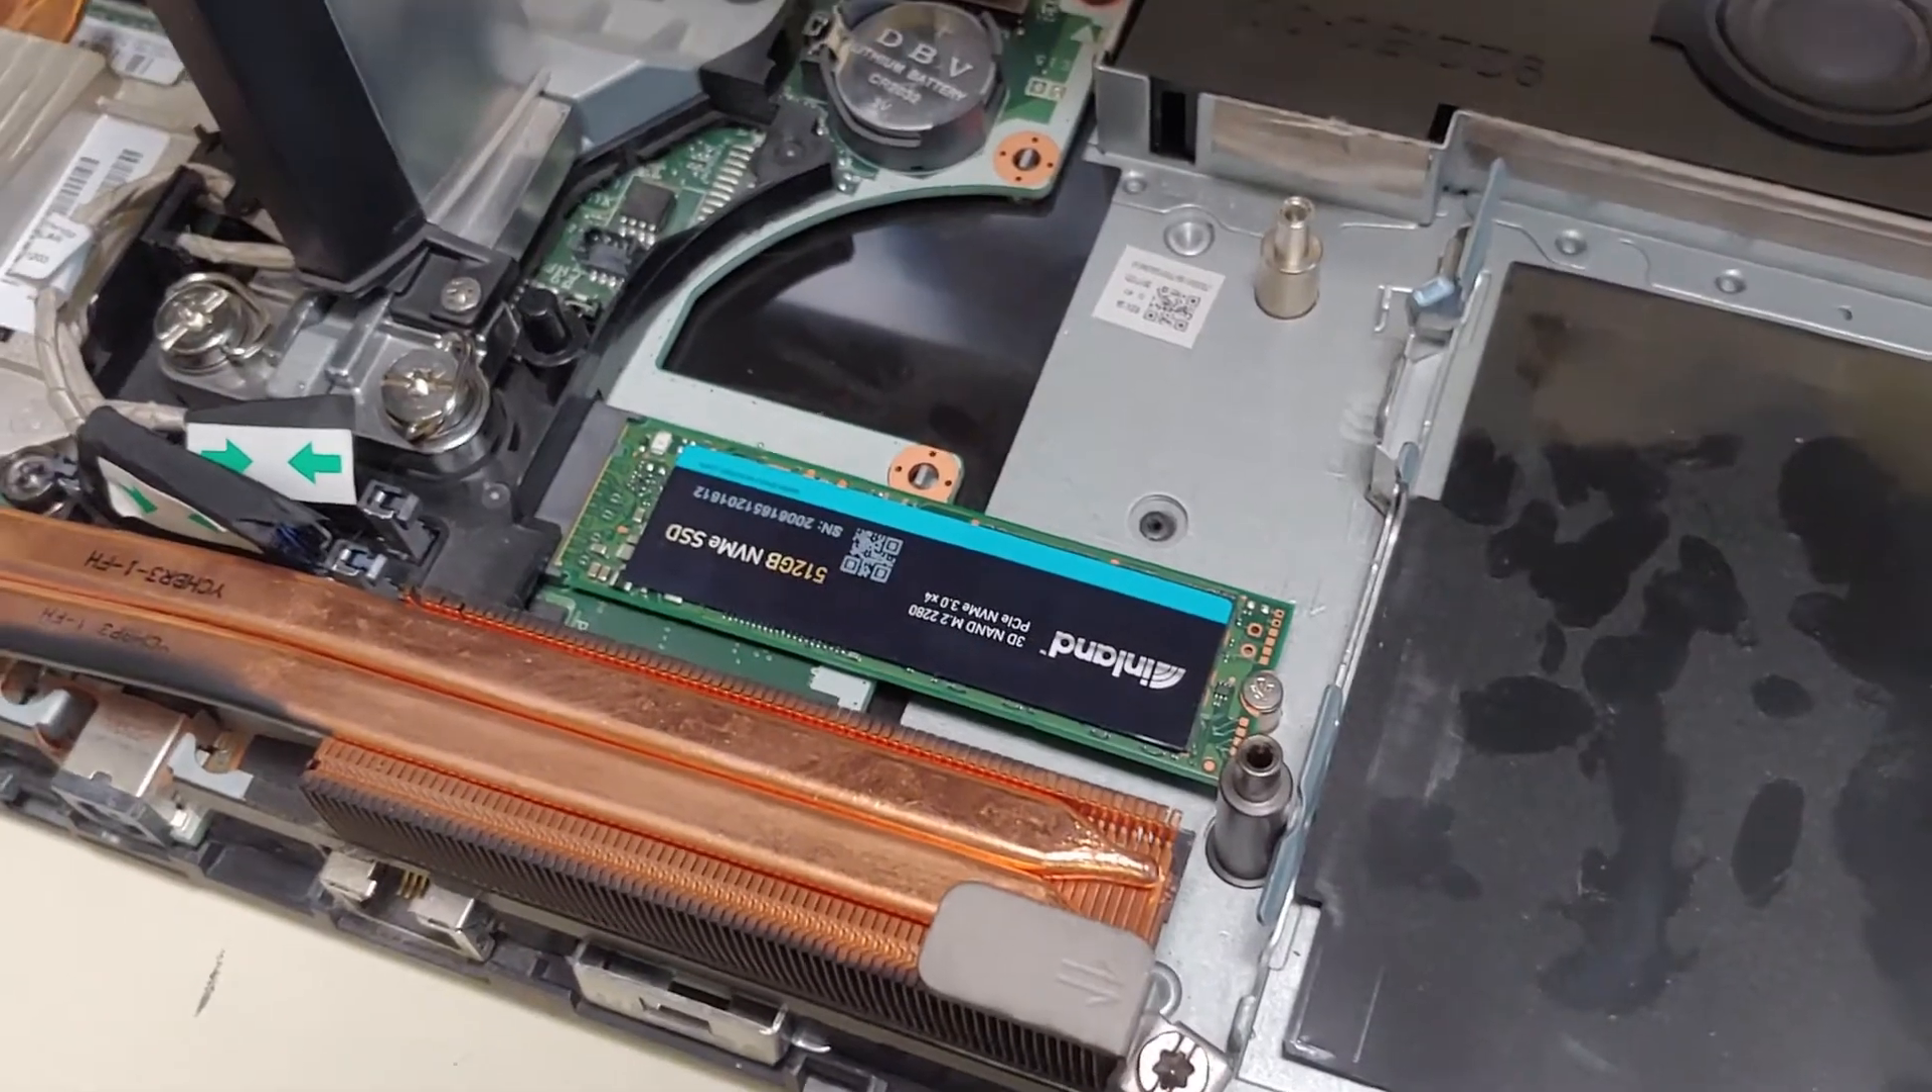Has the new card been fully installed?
Yes.